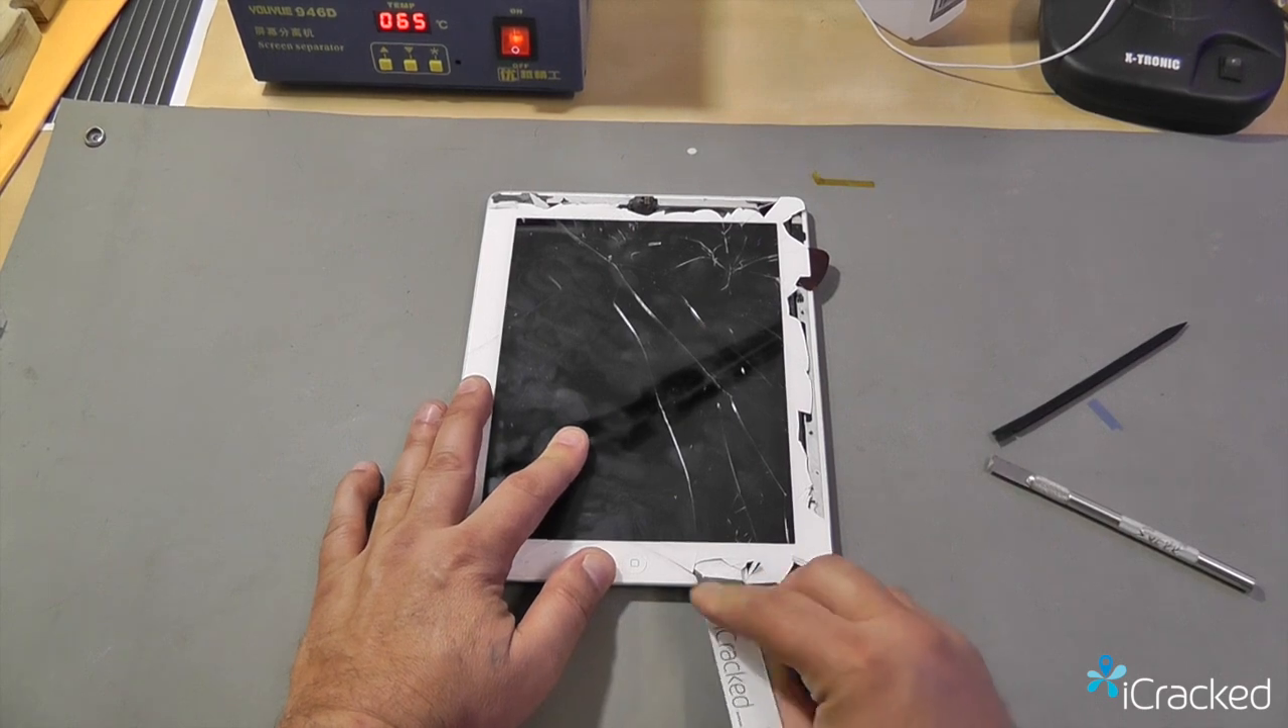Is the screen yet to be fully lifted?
Yes.